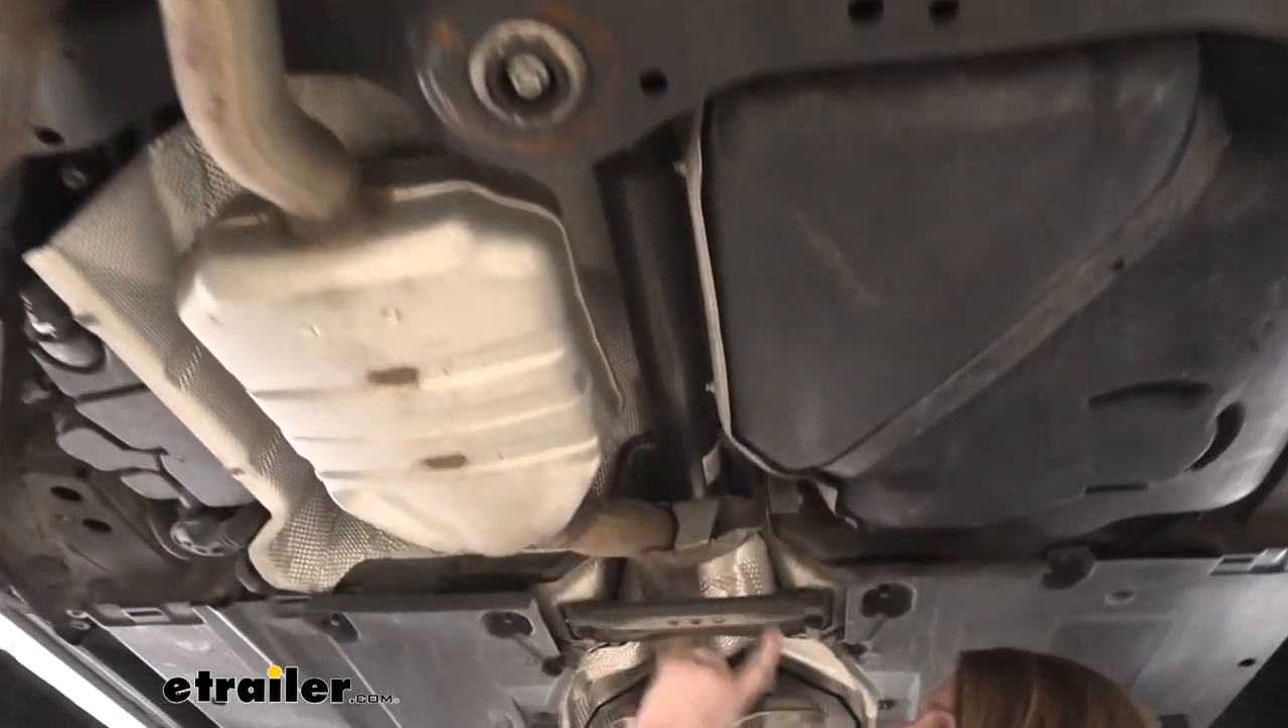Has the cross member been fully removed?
No.